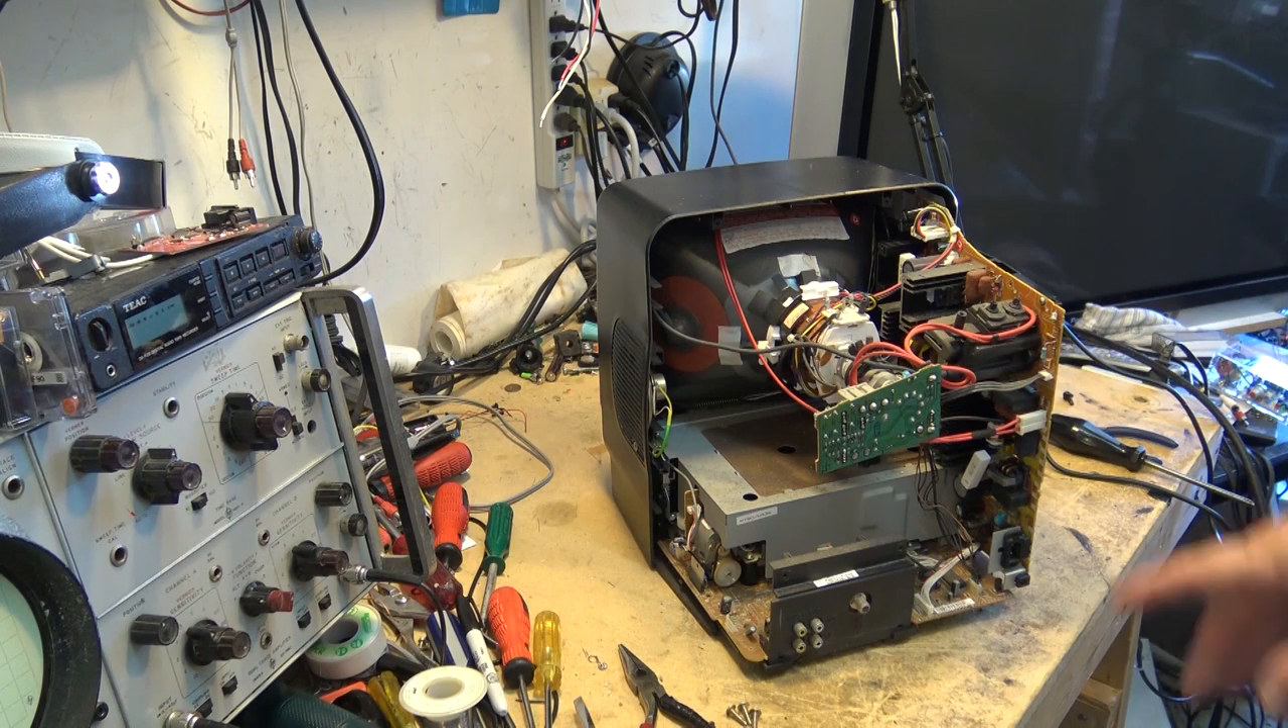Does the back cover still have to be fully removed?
No.